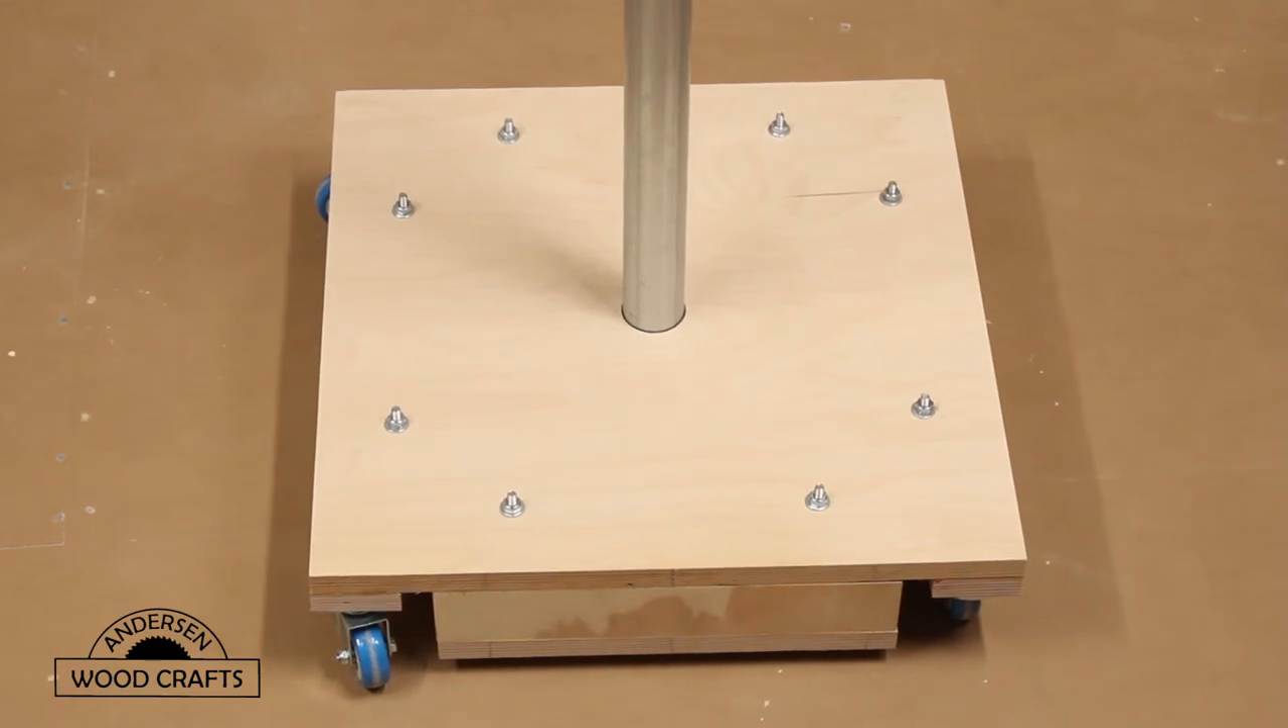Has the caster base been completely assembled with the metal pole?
Yes.